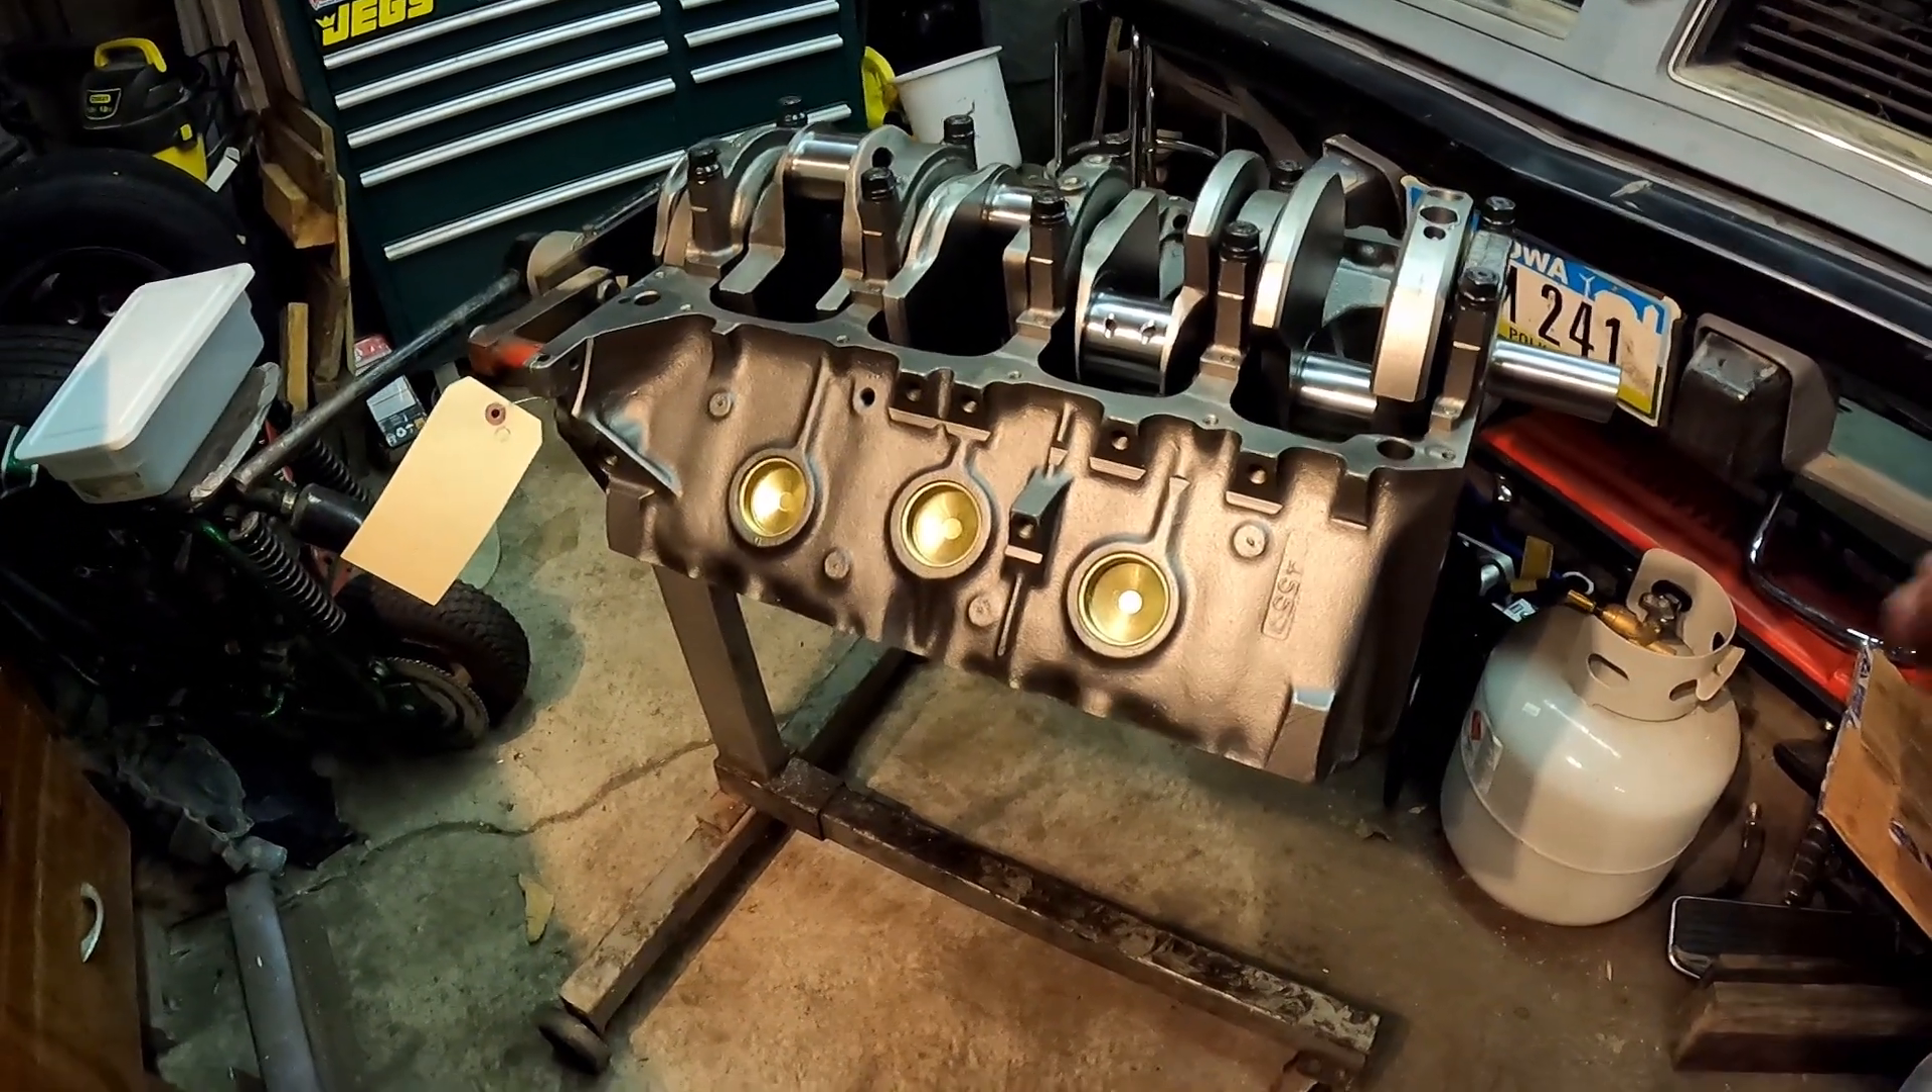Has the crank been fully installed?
Yes.